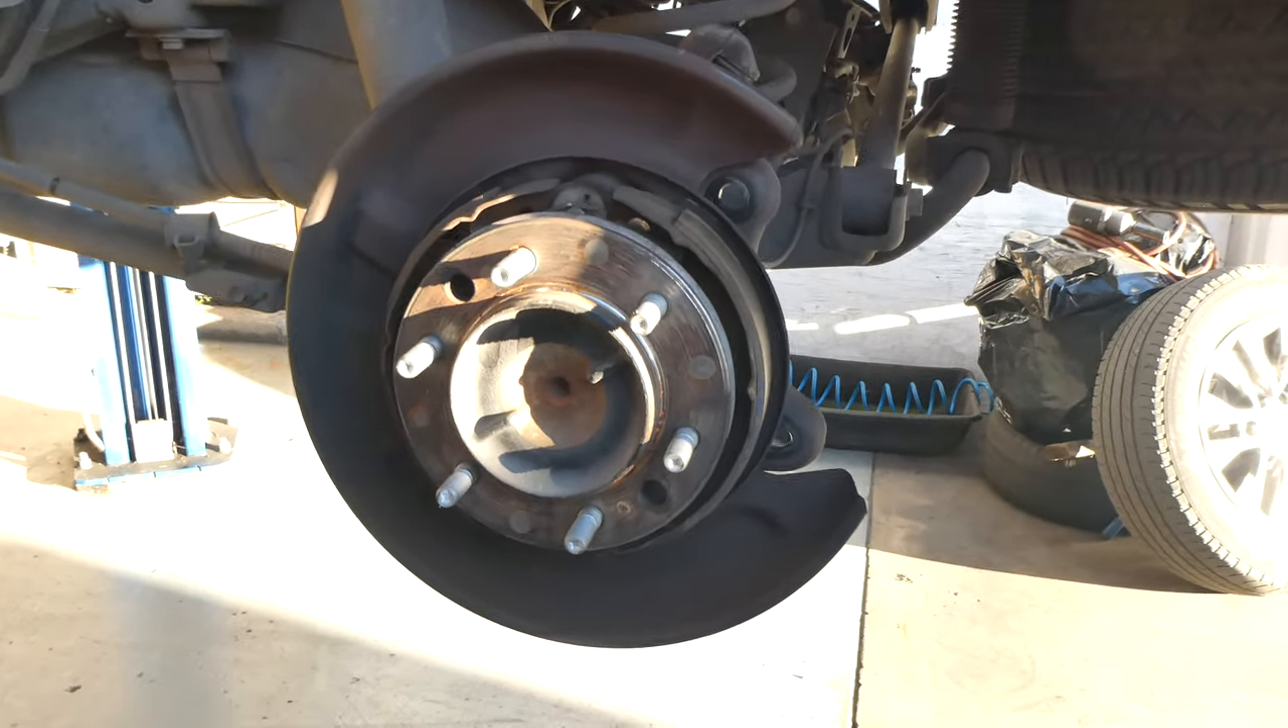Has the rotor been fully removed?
Yes.